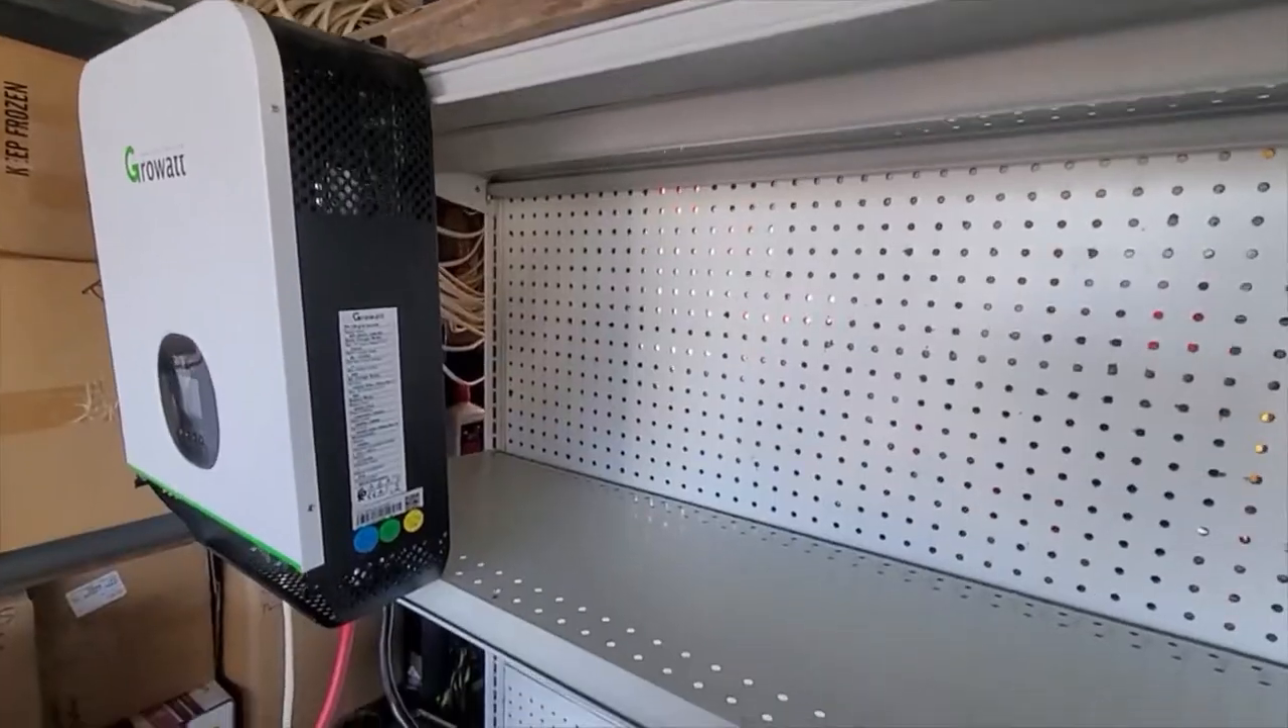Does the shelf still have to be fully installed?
No.